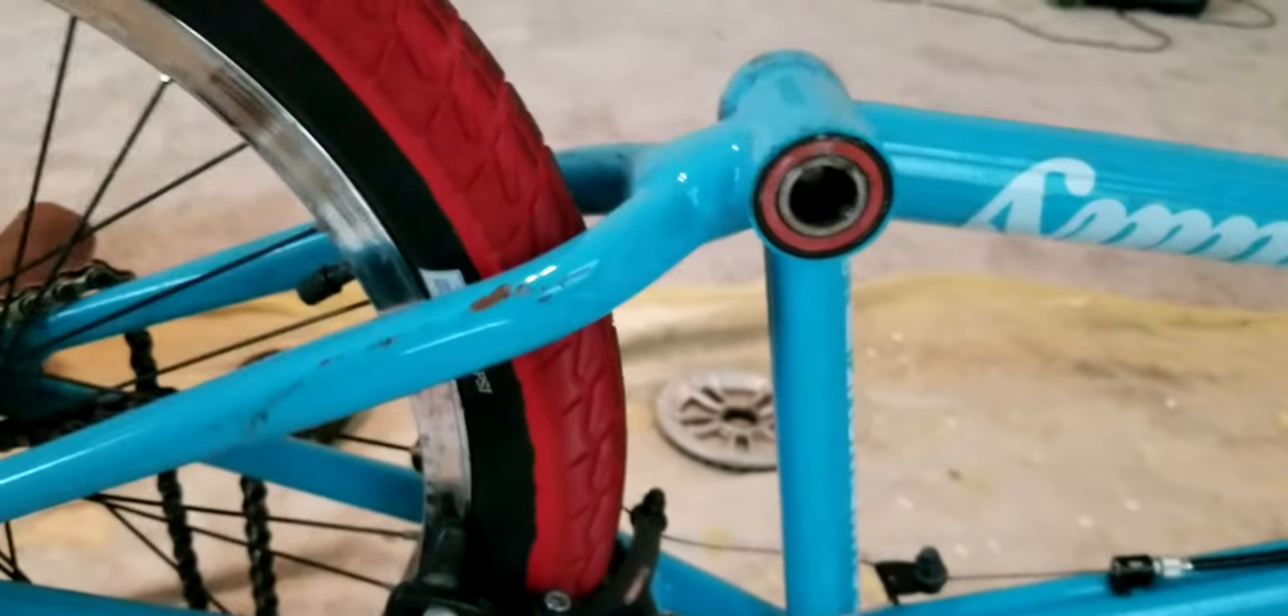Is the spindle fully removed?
Yes.